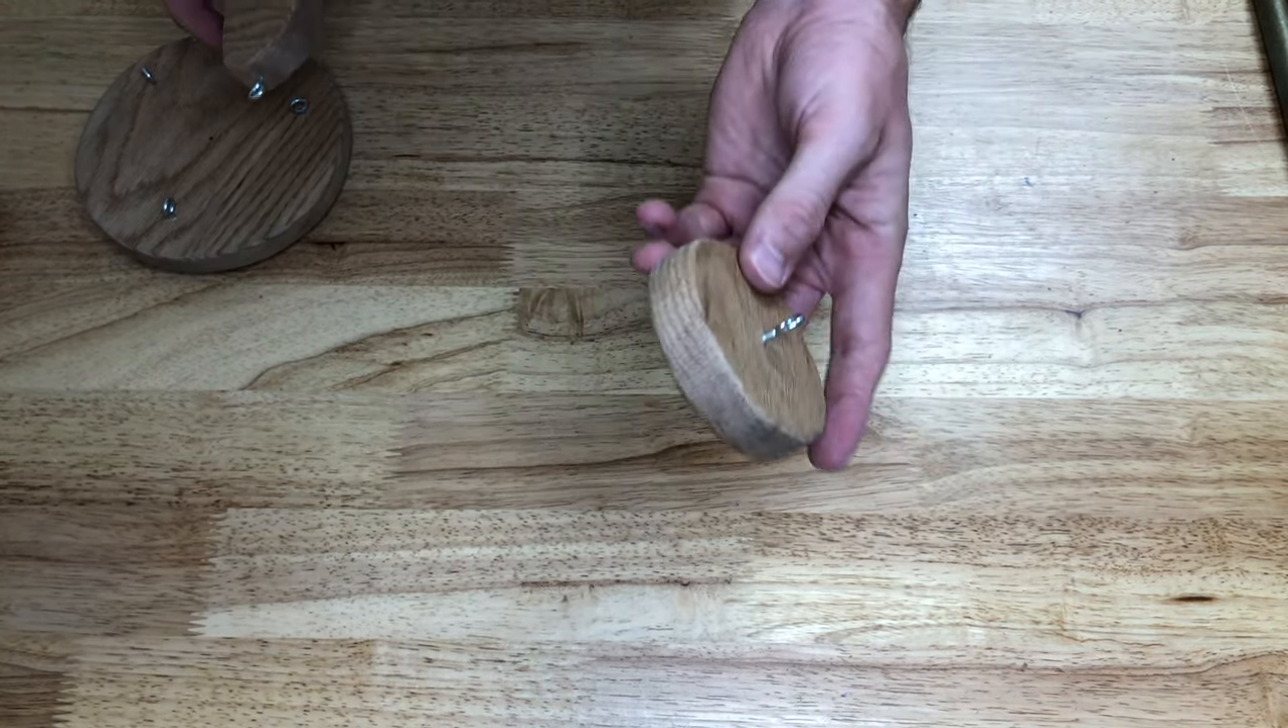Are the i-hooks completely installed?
Yes.